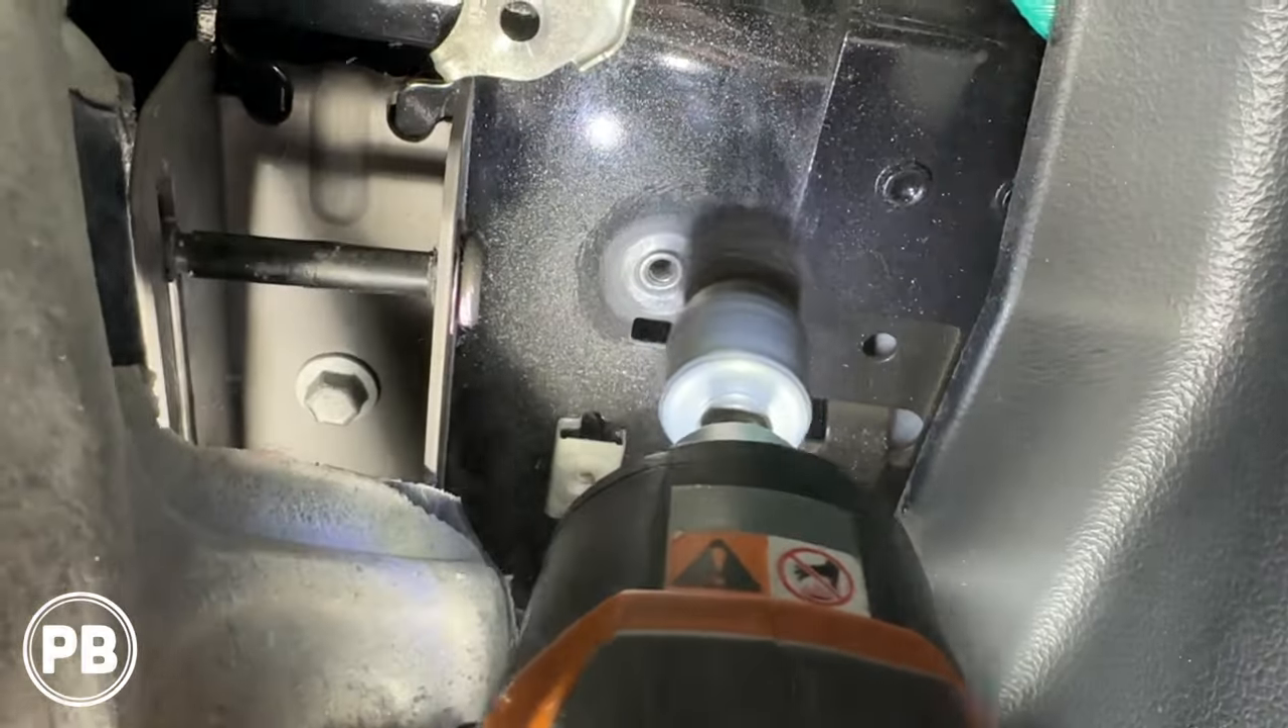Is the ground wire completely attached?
No.